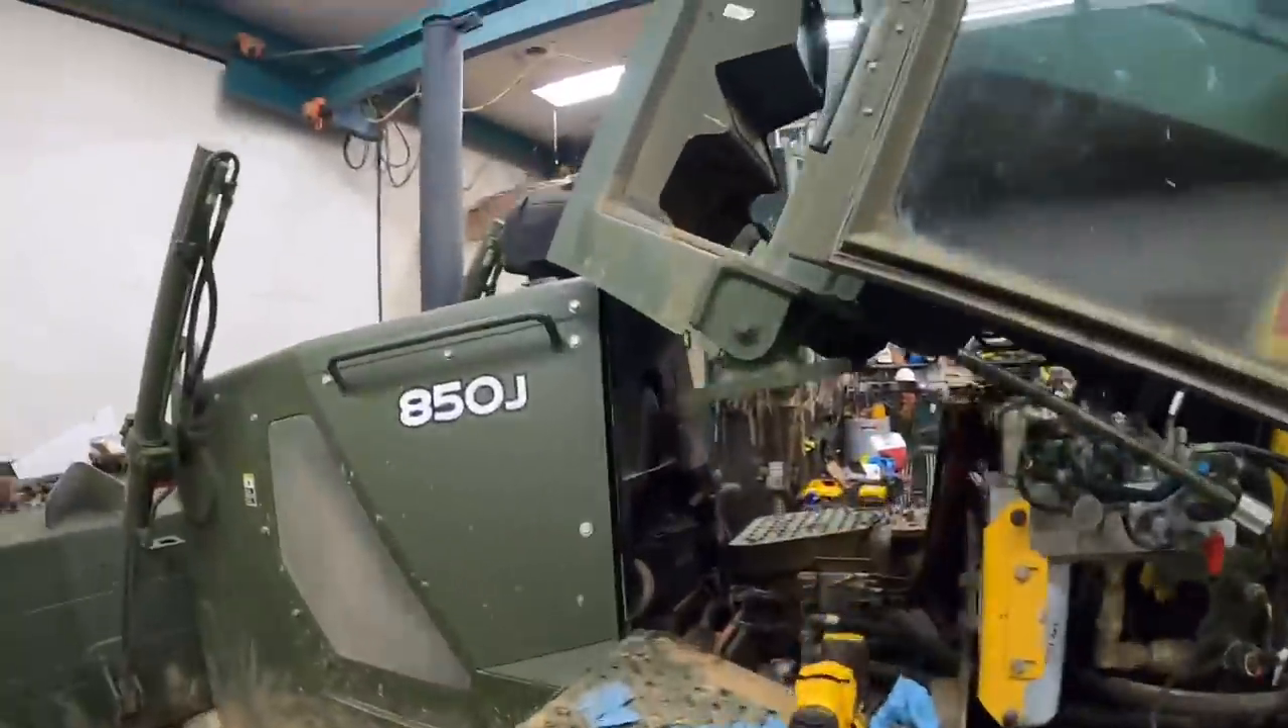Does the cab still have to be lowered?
Yes.